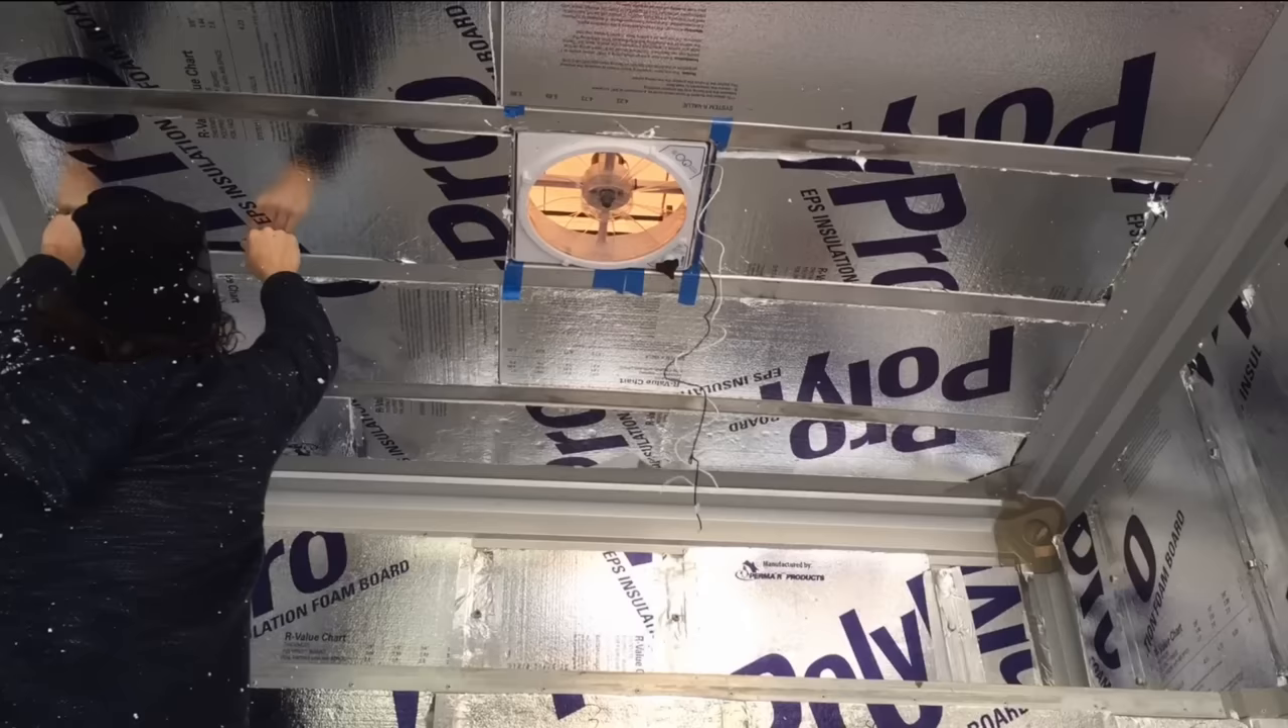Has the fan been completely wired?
No.